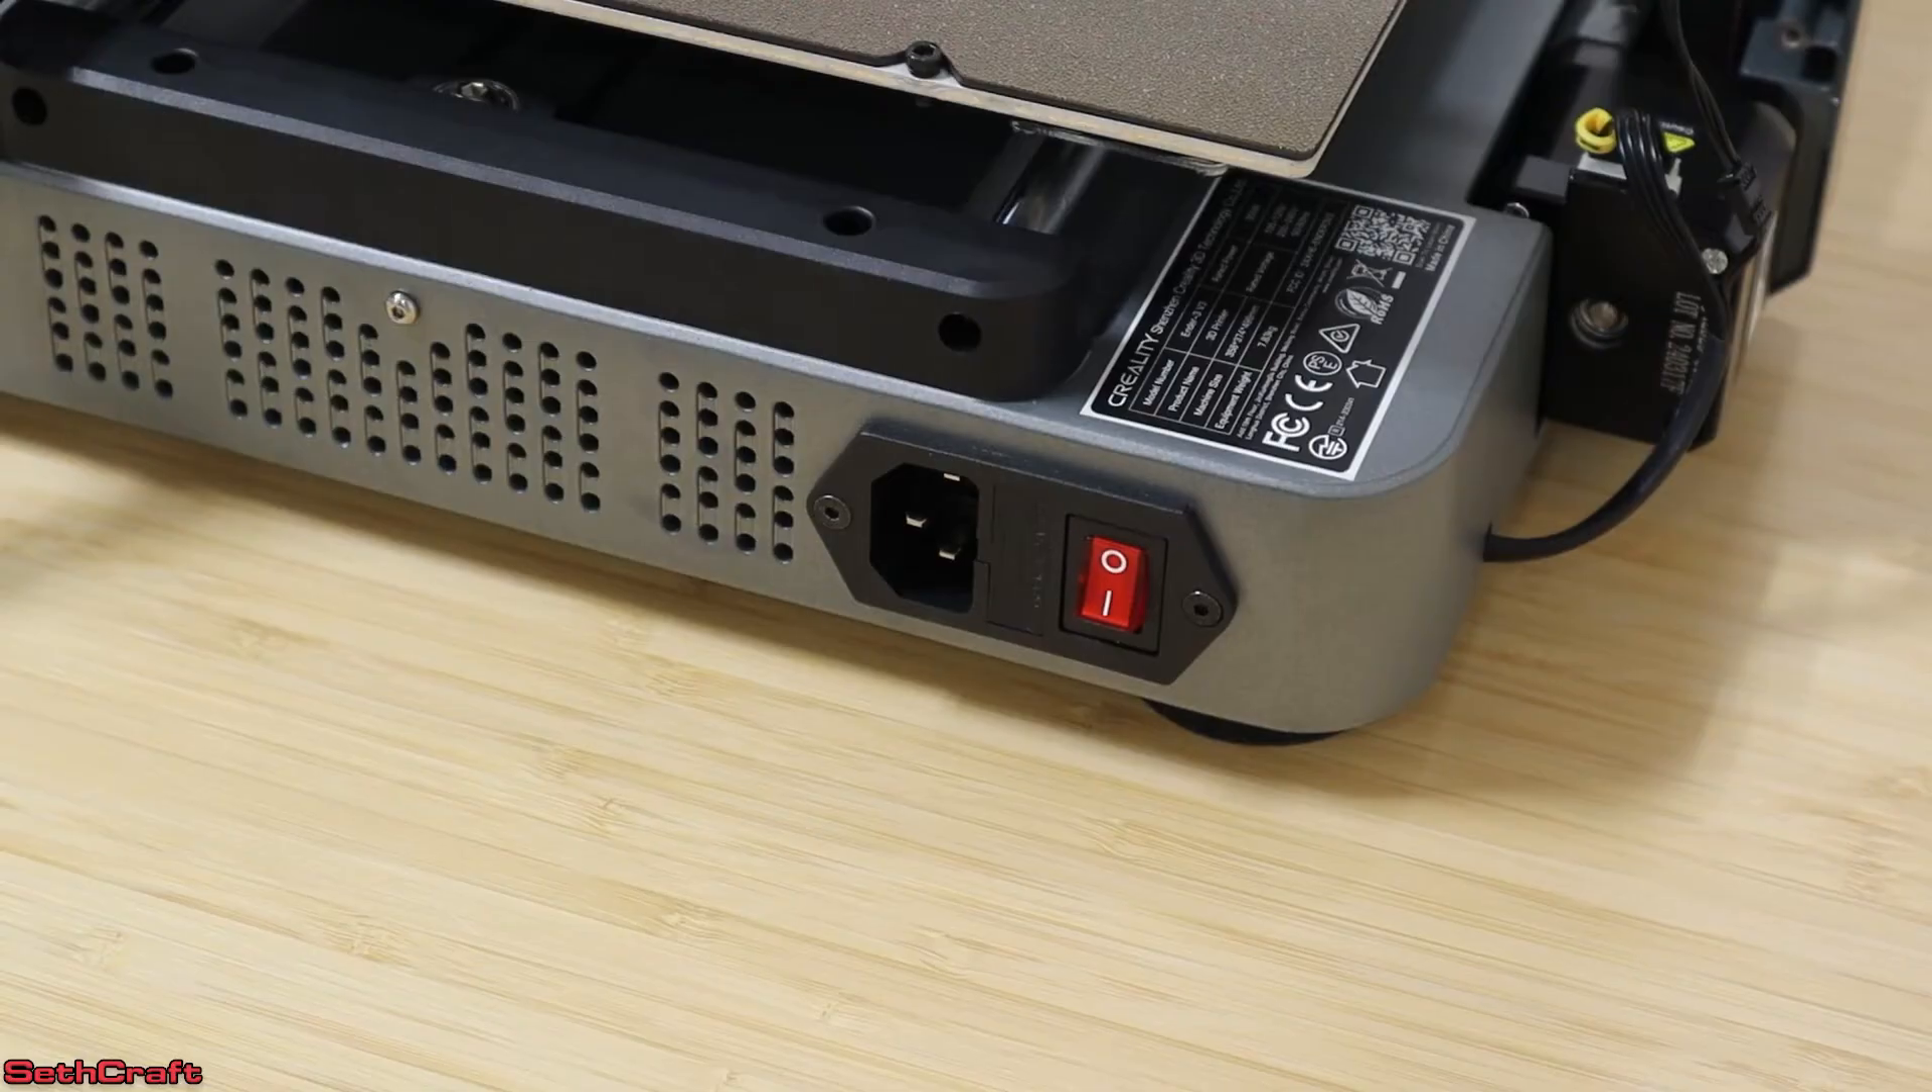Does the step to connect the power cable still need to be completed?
Yes.